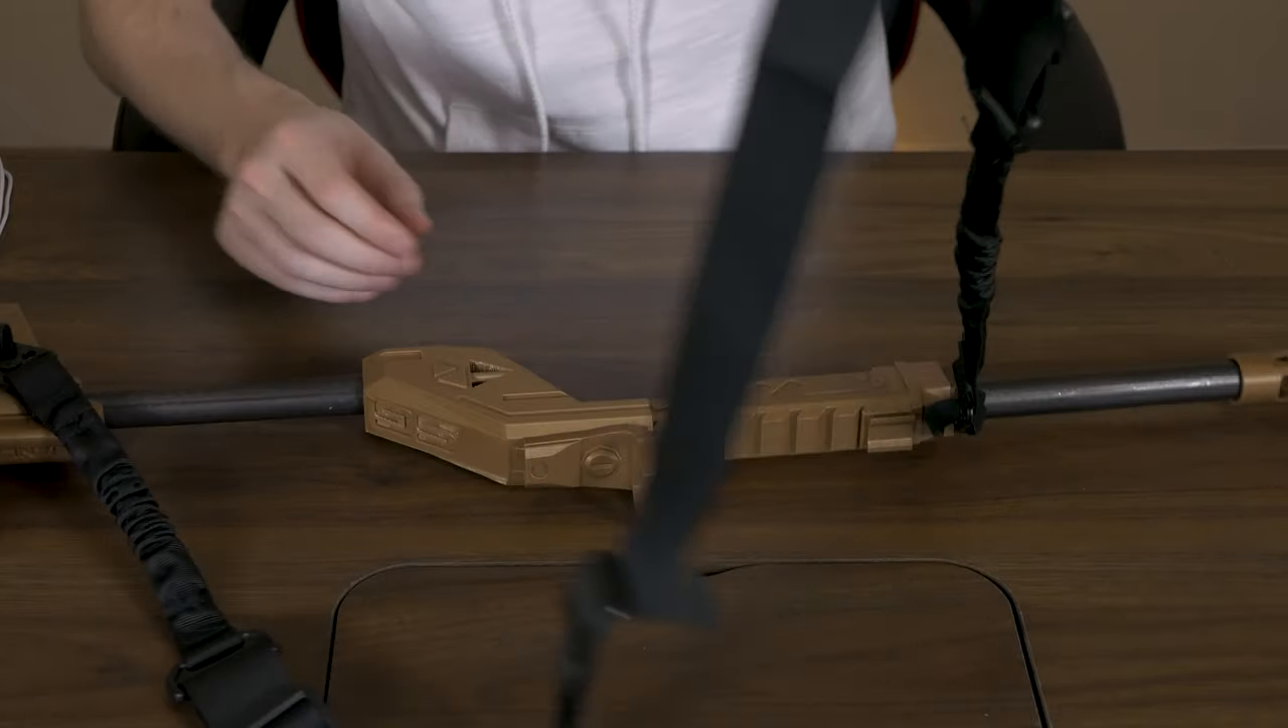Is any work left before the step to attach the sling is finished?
No.